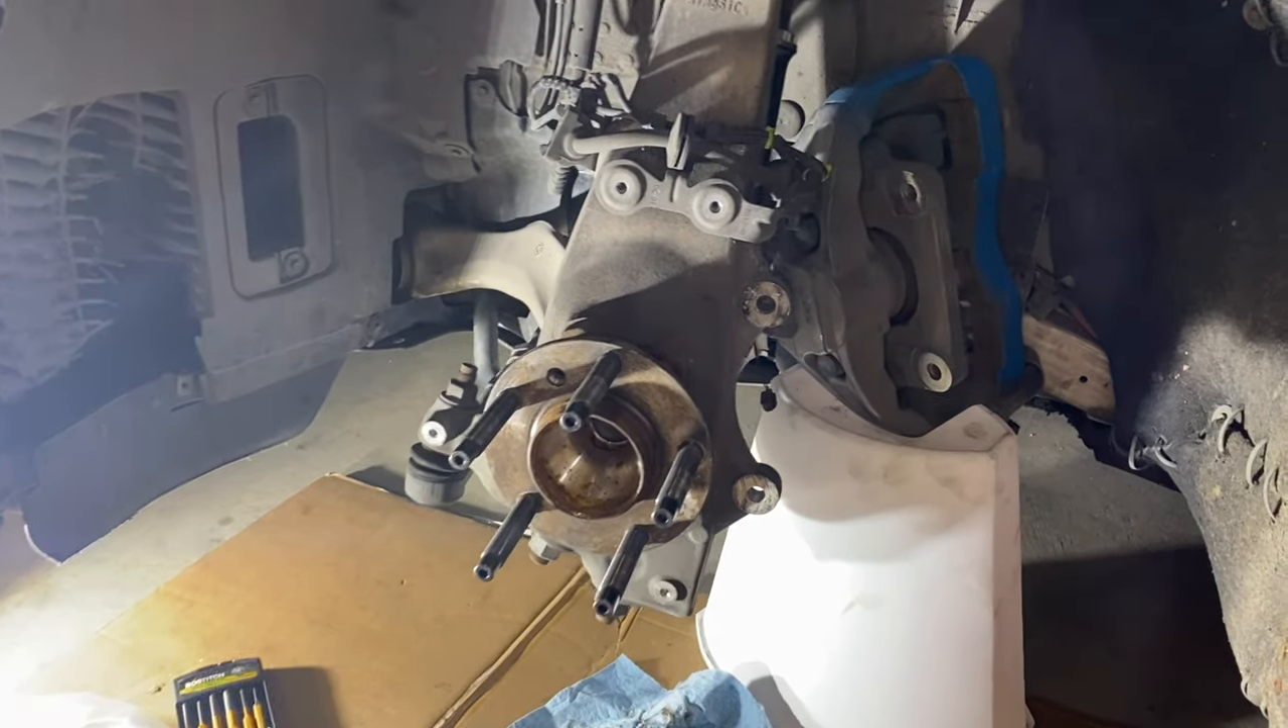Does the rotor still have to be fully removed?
No.